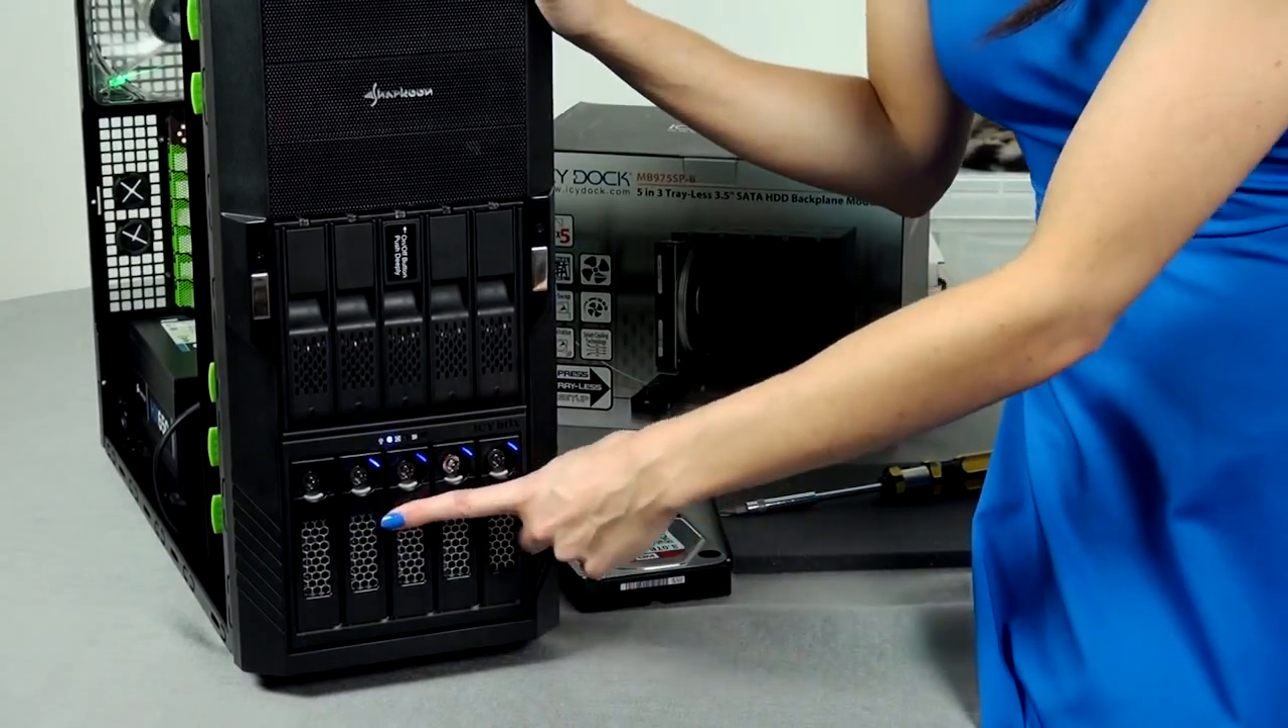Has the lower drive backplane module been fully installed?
Yes.